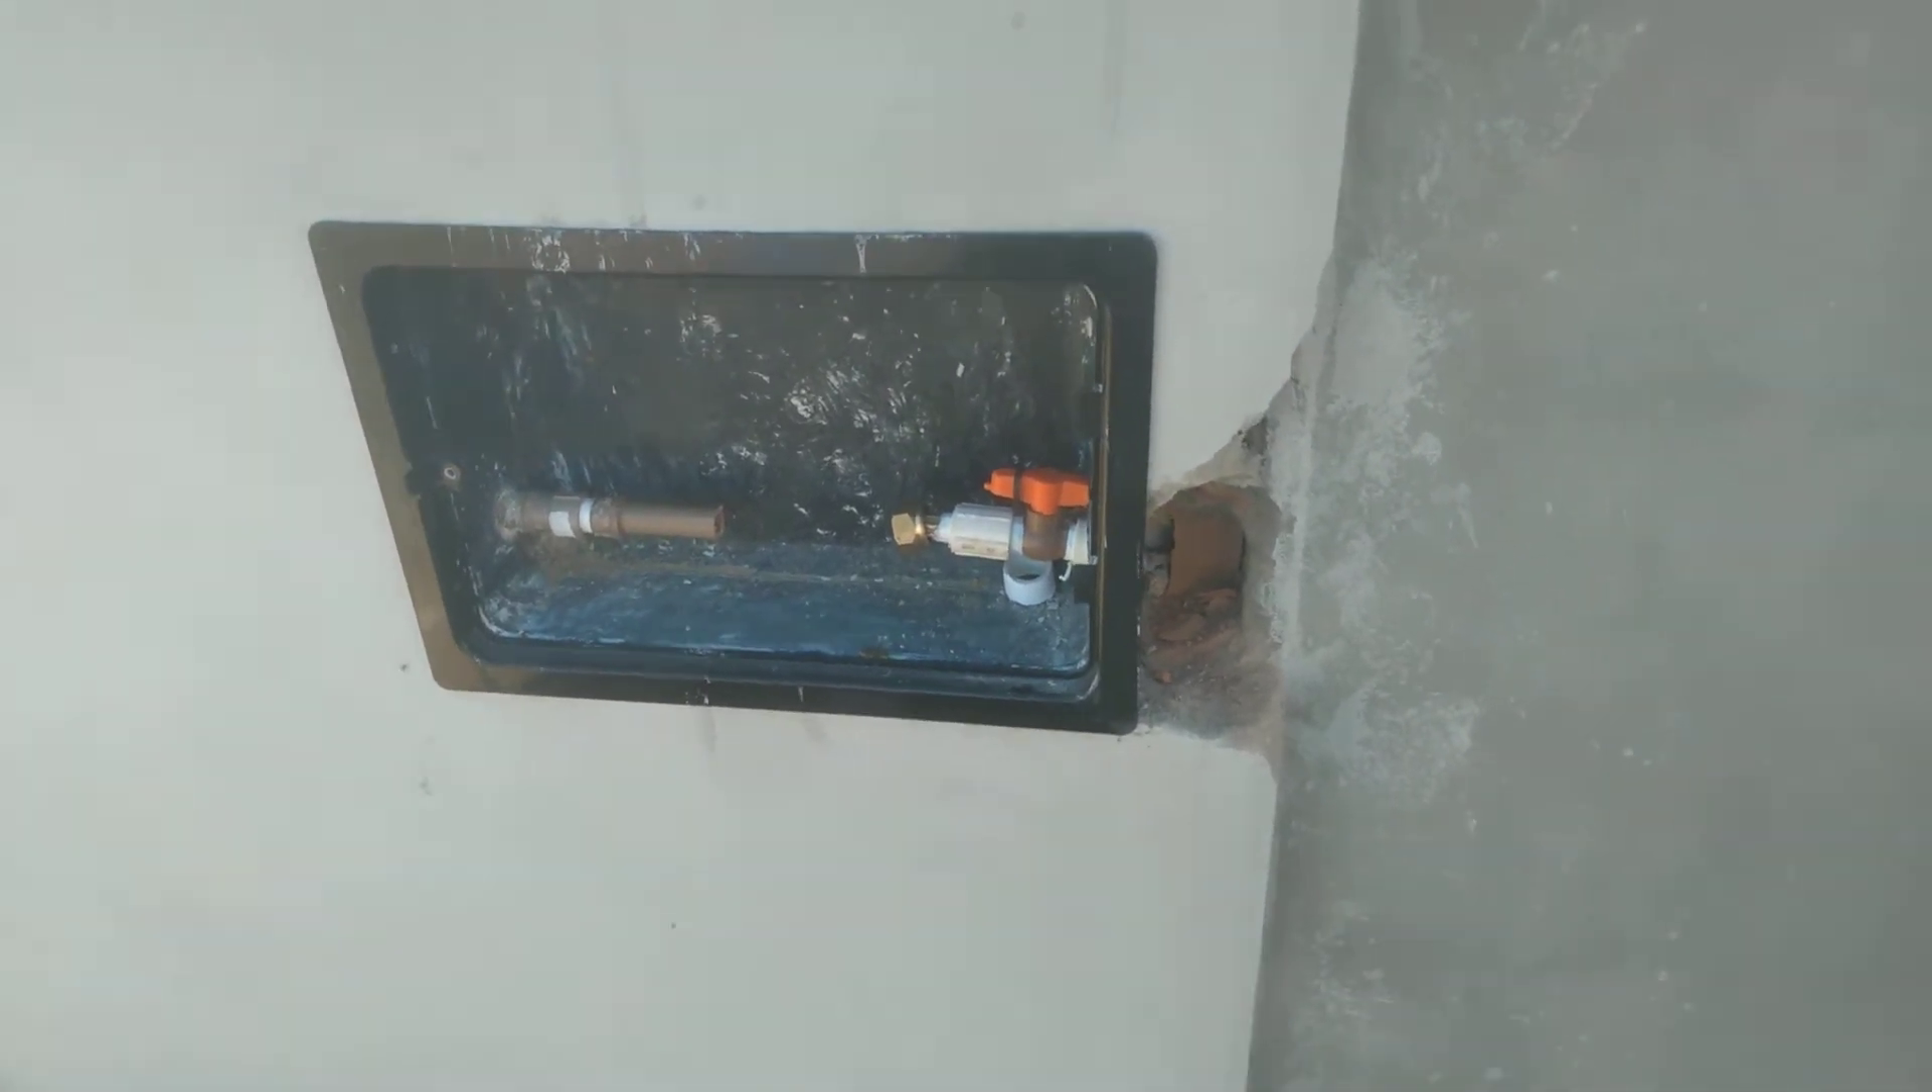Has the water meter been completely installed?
No.